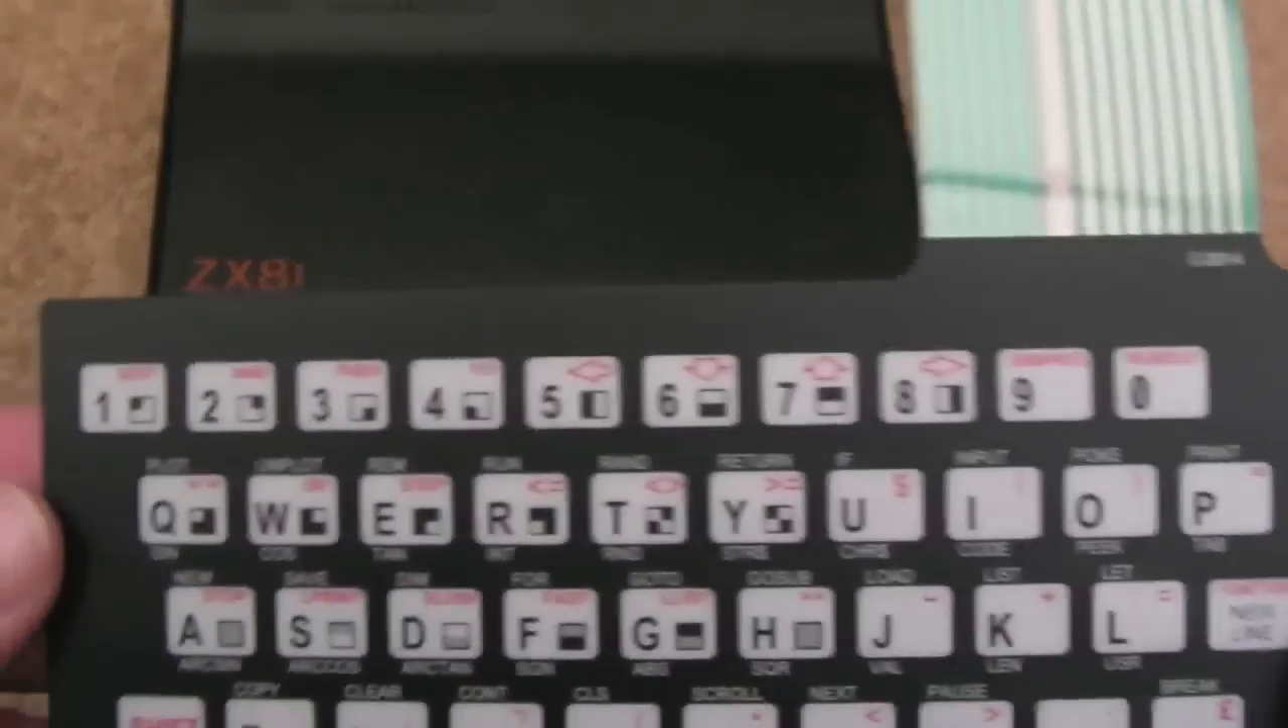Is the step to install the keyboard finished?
No.